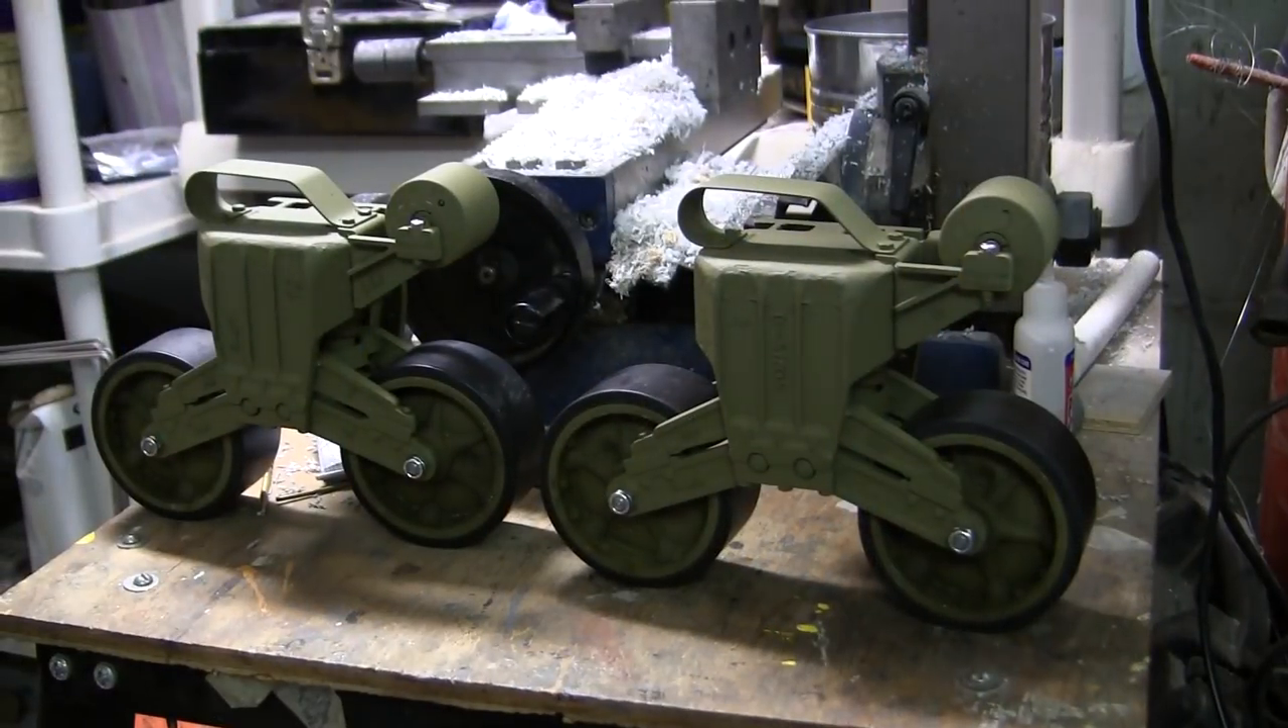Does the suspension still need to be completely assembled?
No.